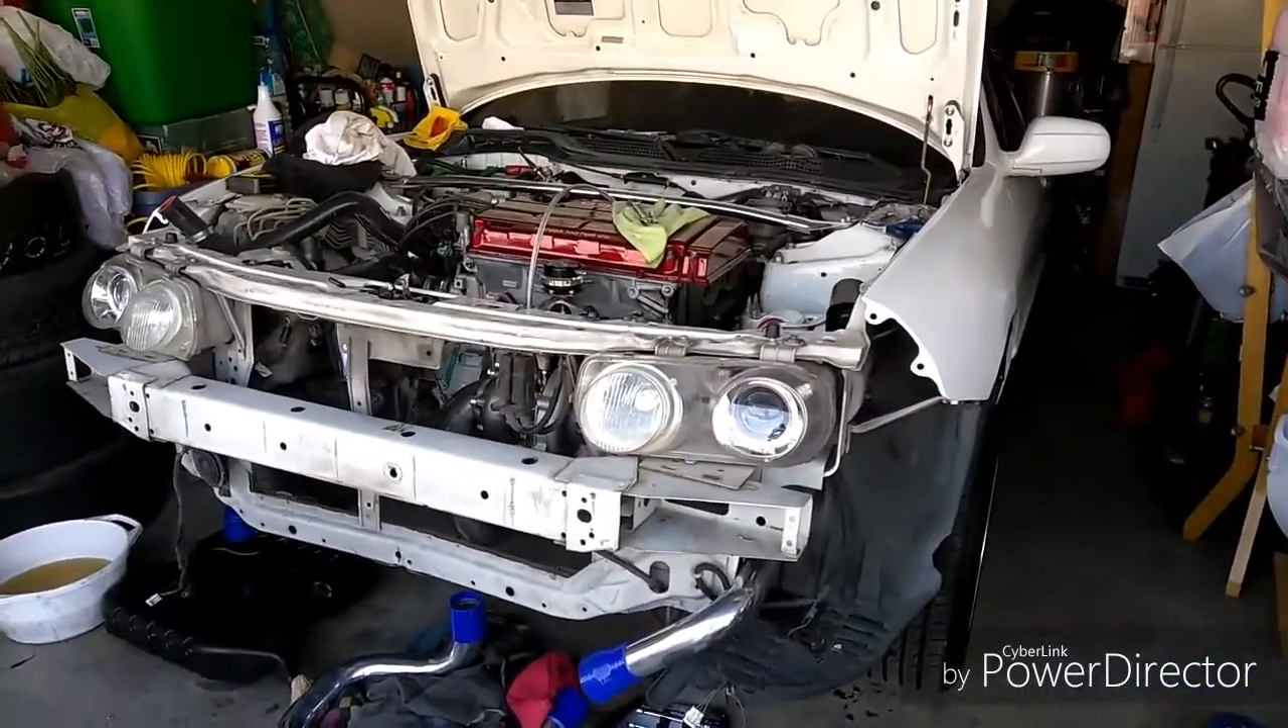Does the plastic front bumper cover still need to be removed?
No.